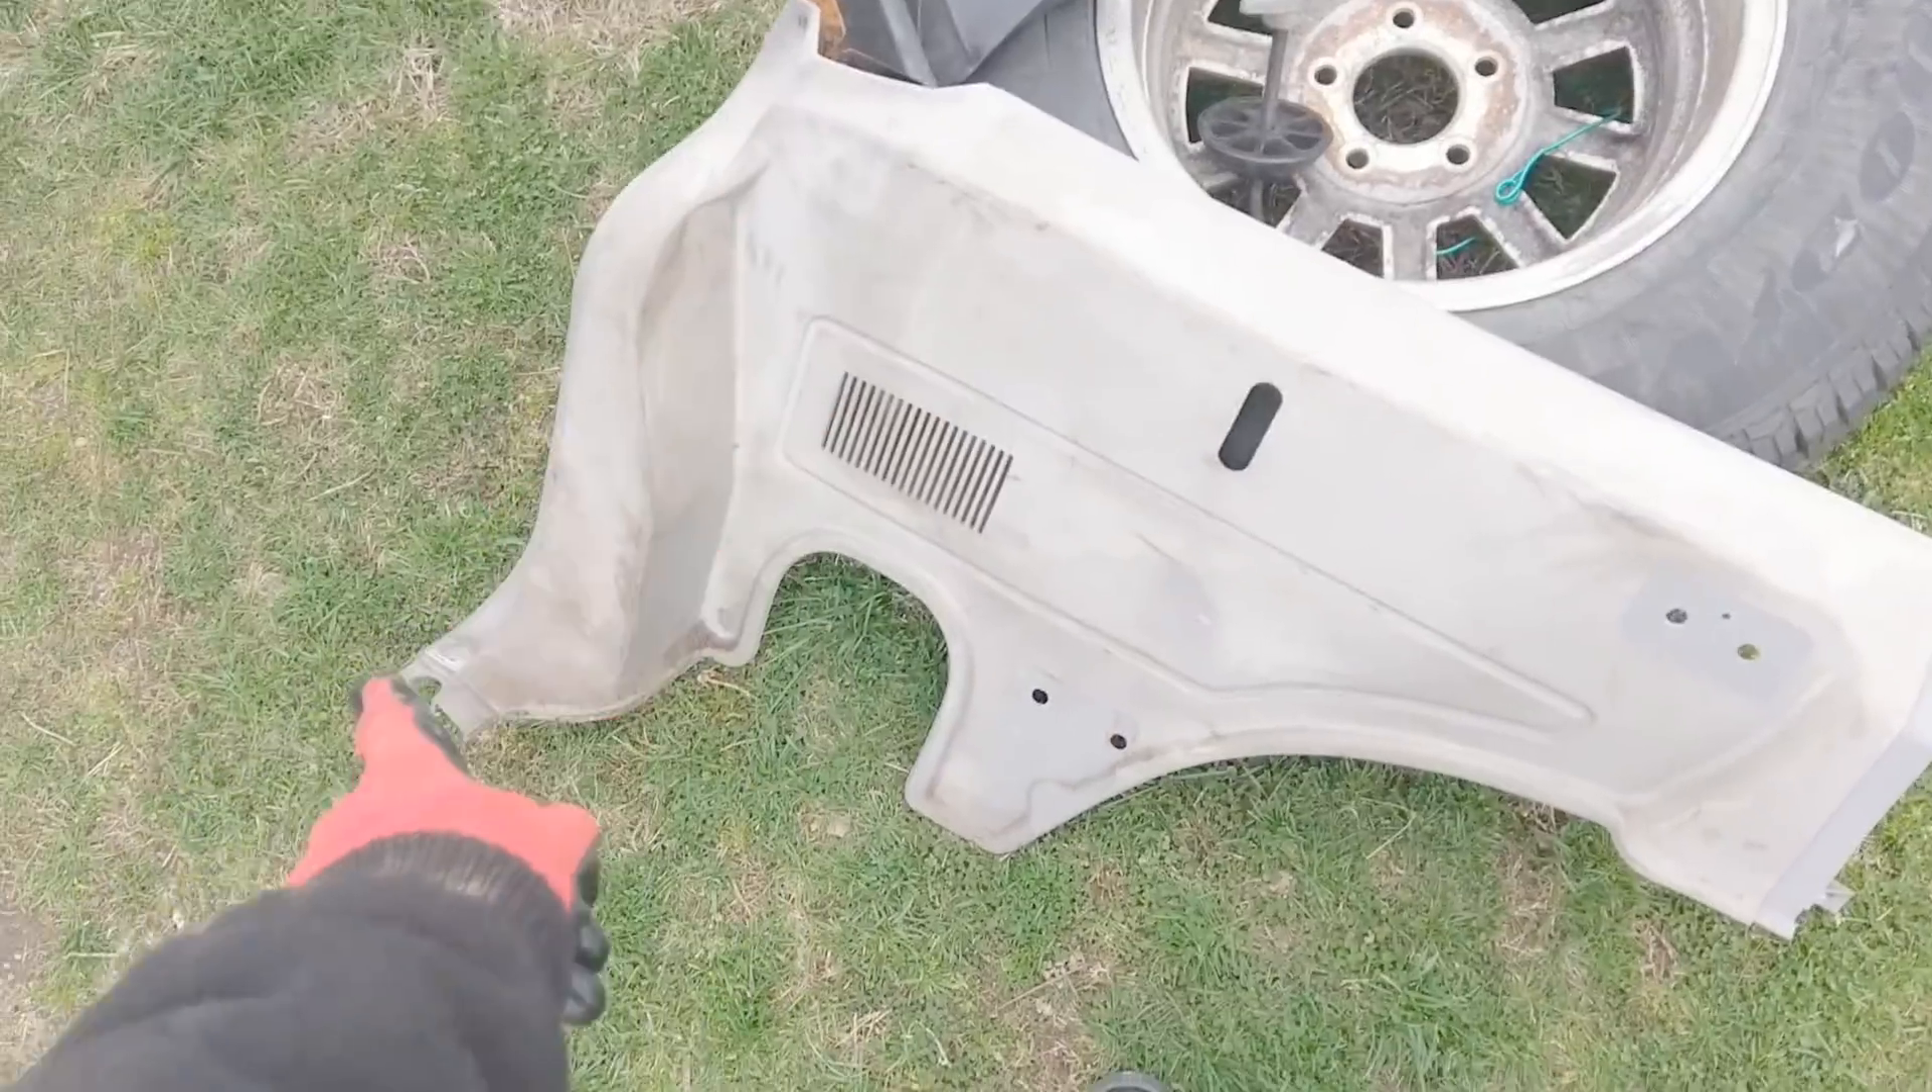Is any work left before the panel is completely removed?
No.